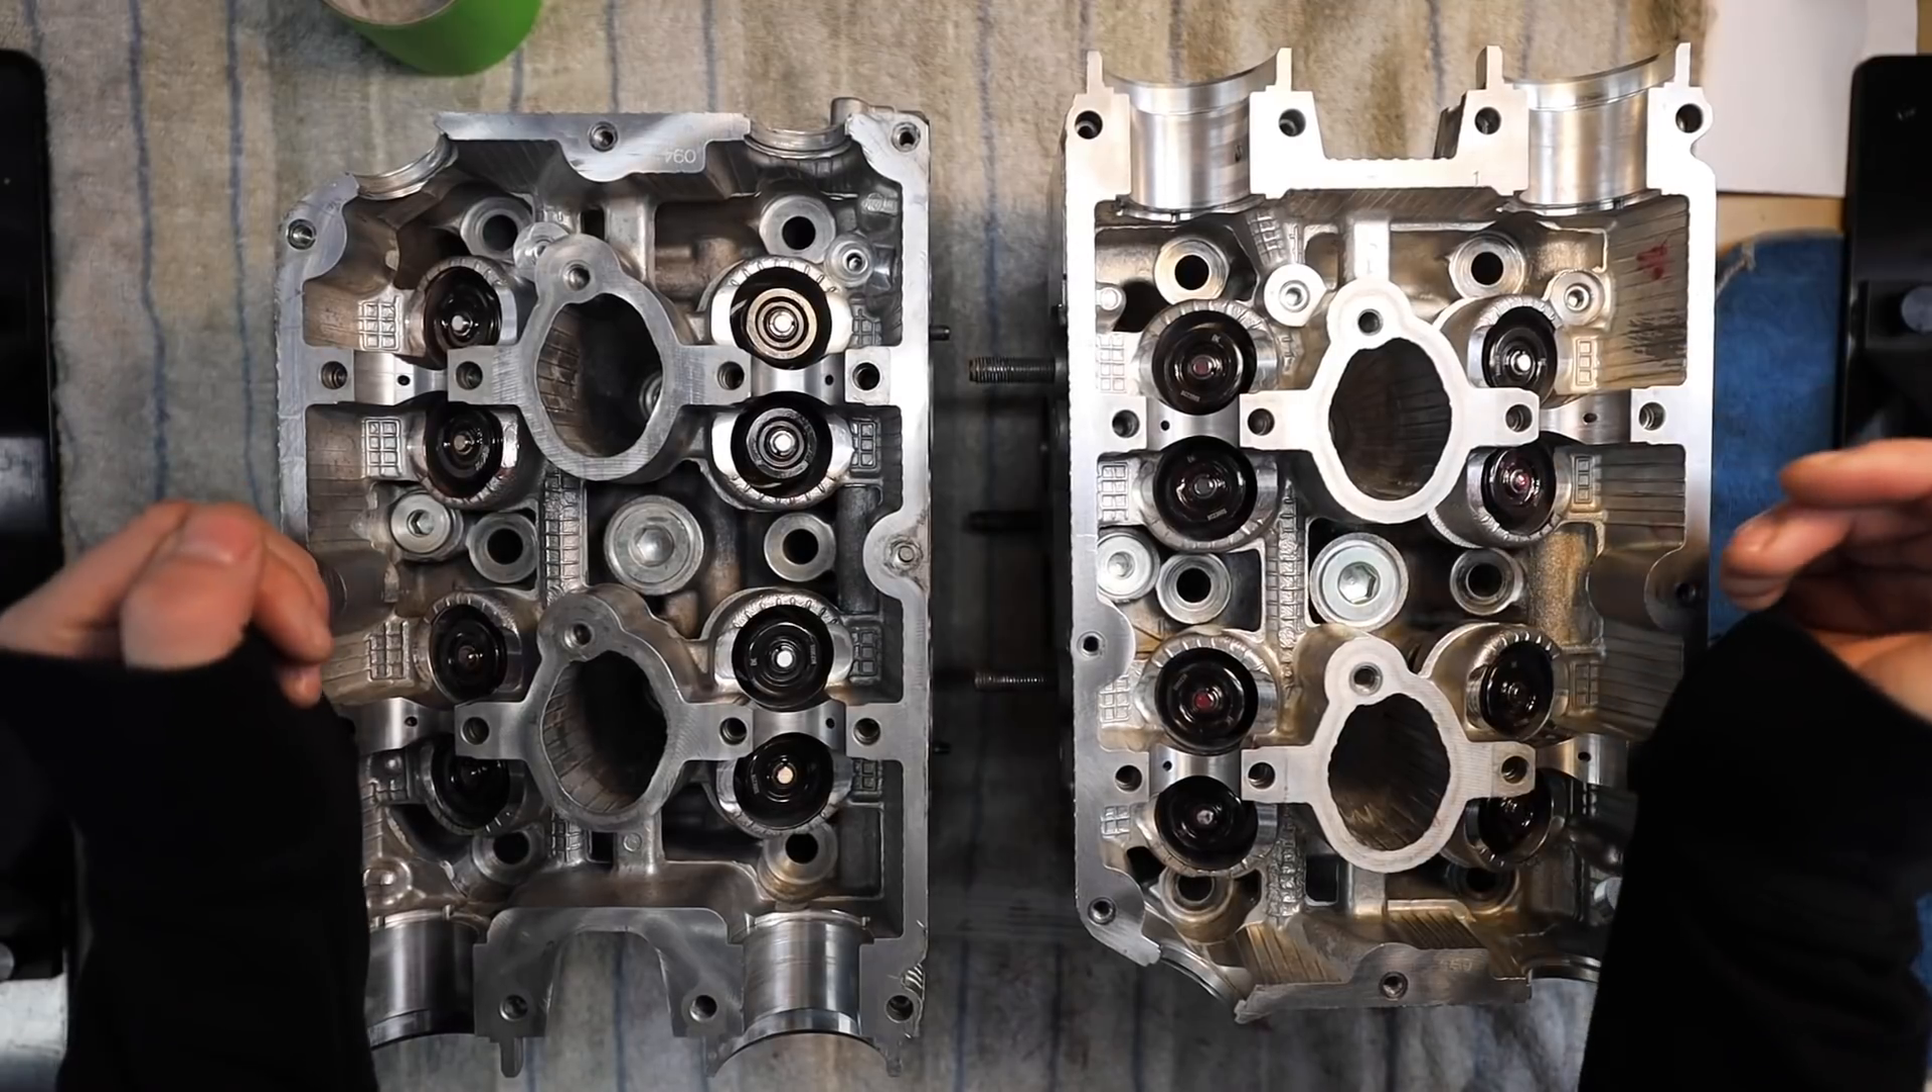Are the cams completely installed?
No.